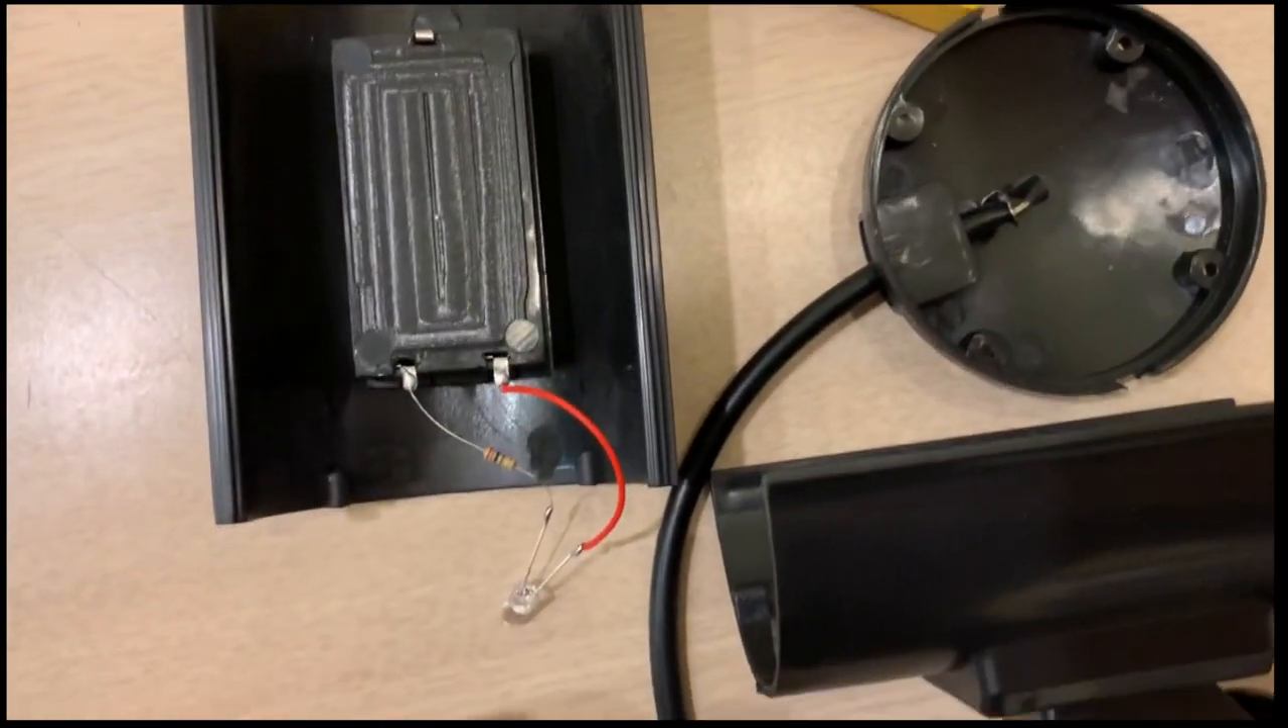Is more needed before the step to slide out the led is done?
No.